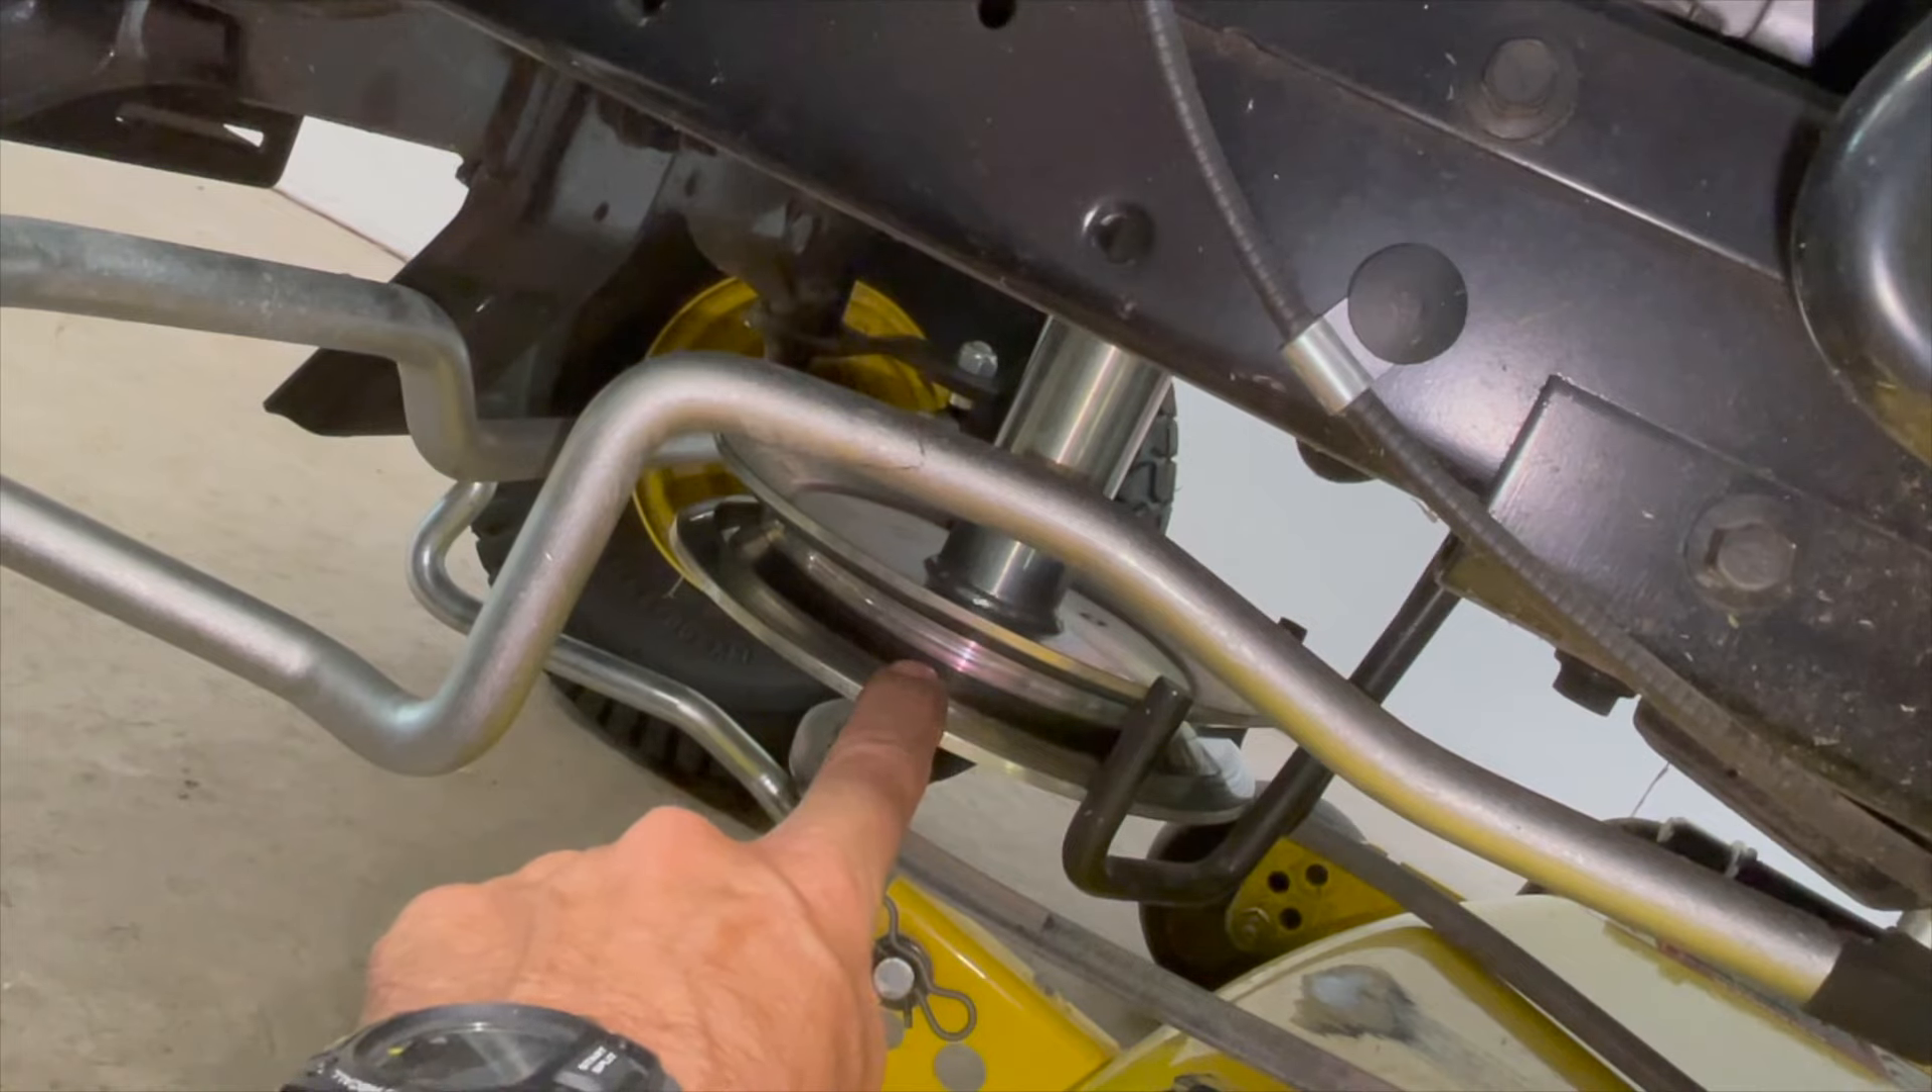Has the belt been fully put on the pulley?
No.